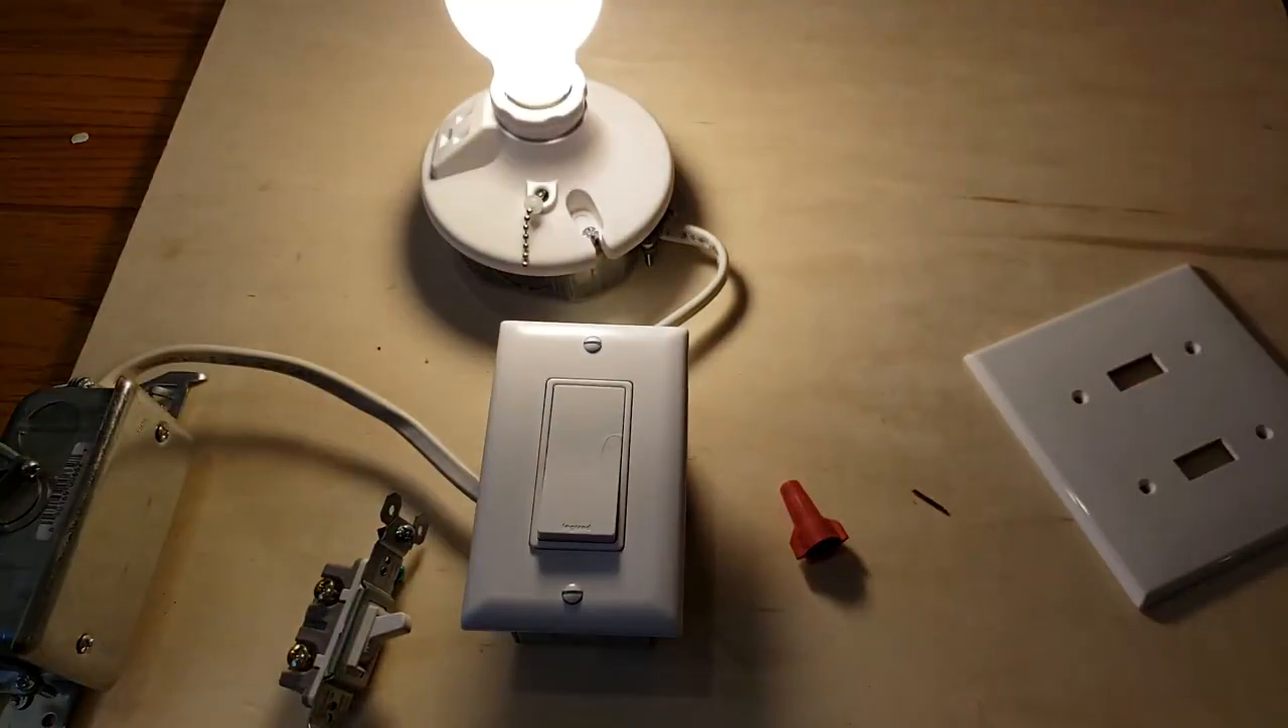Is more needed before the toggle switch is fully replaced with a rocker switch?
No.